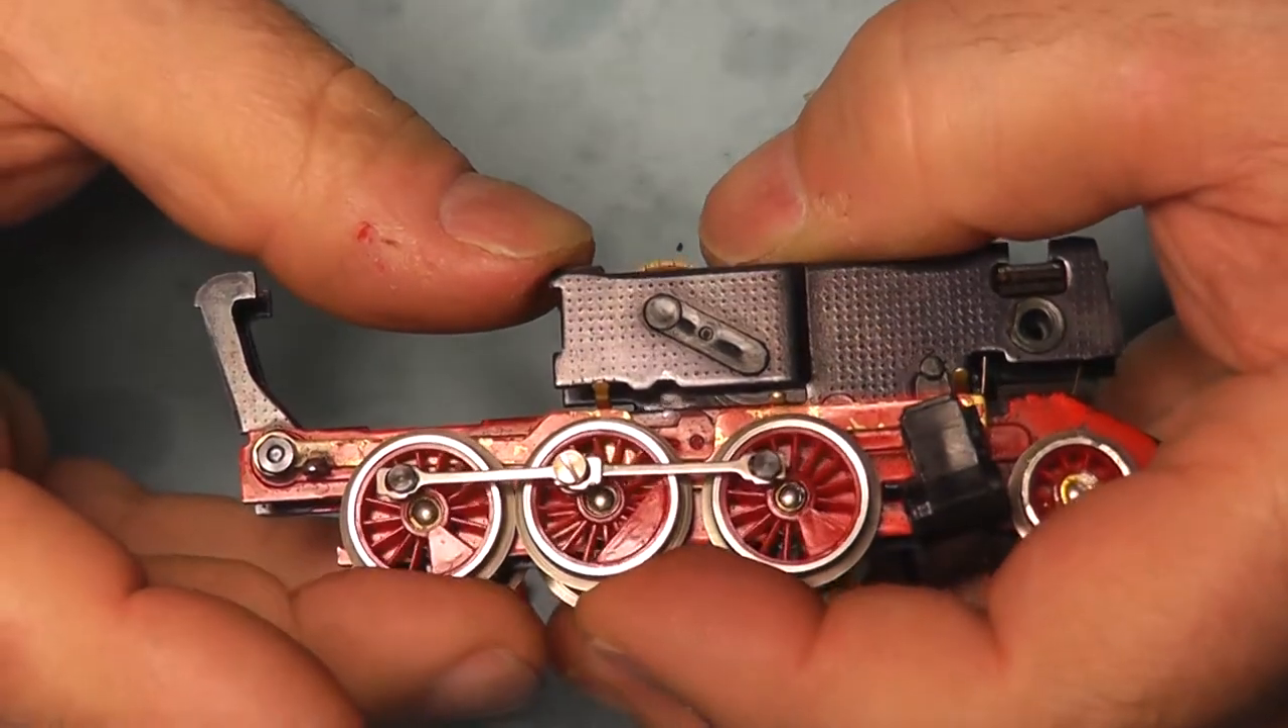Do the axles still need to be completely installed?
No.